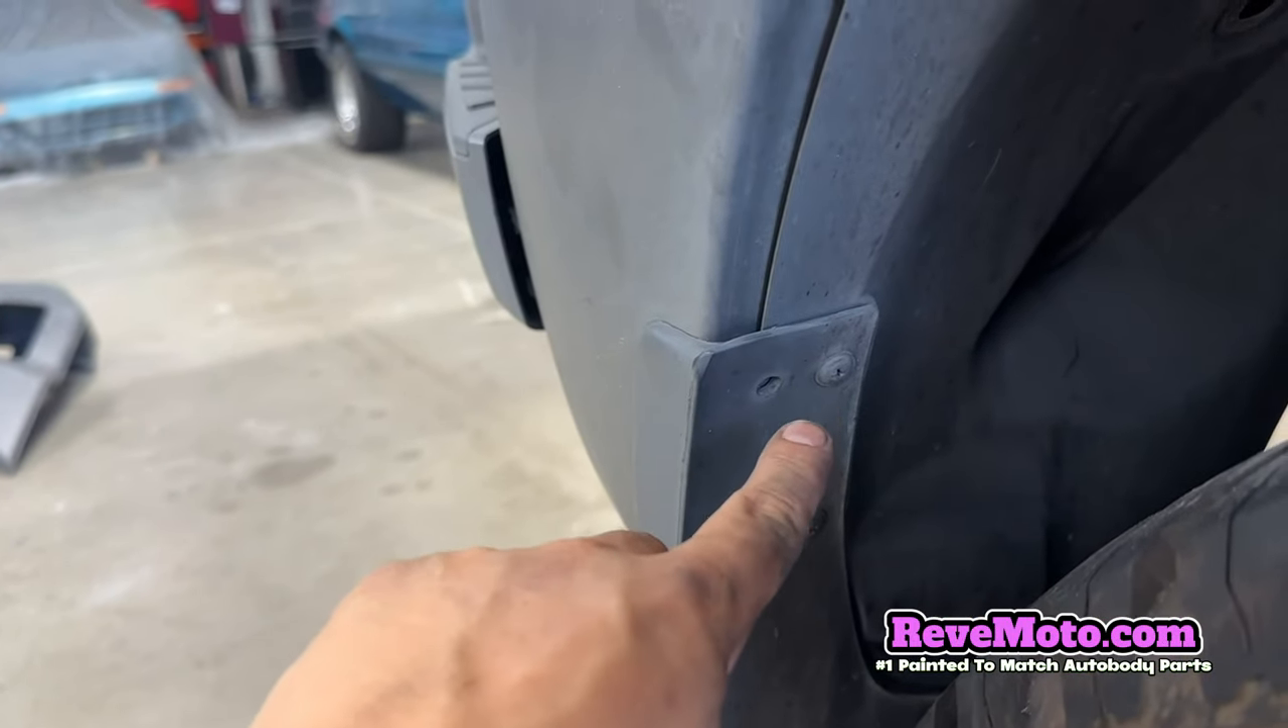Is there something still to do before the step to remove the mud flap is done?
Yes.